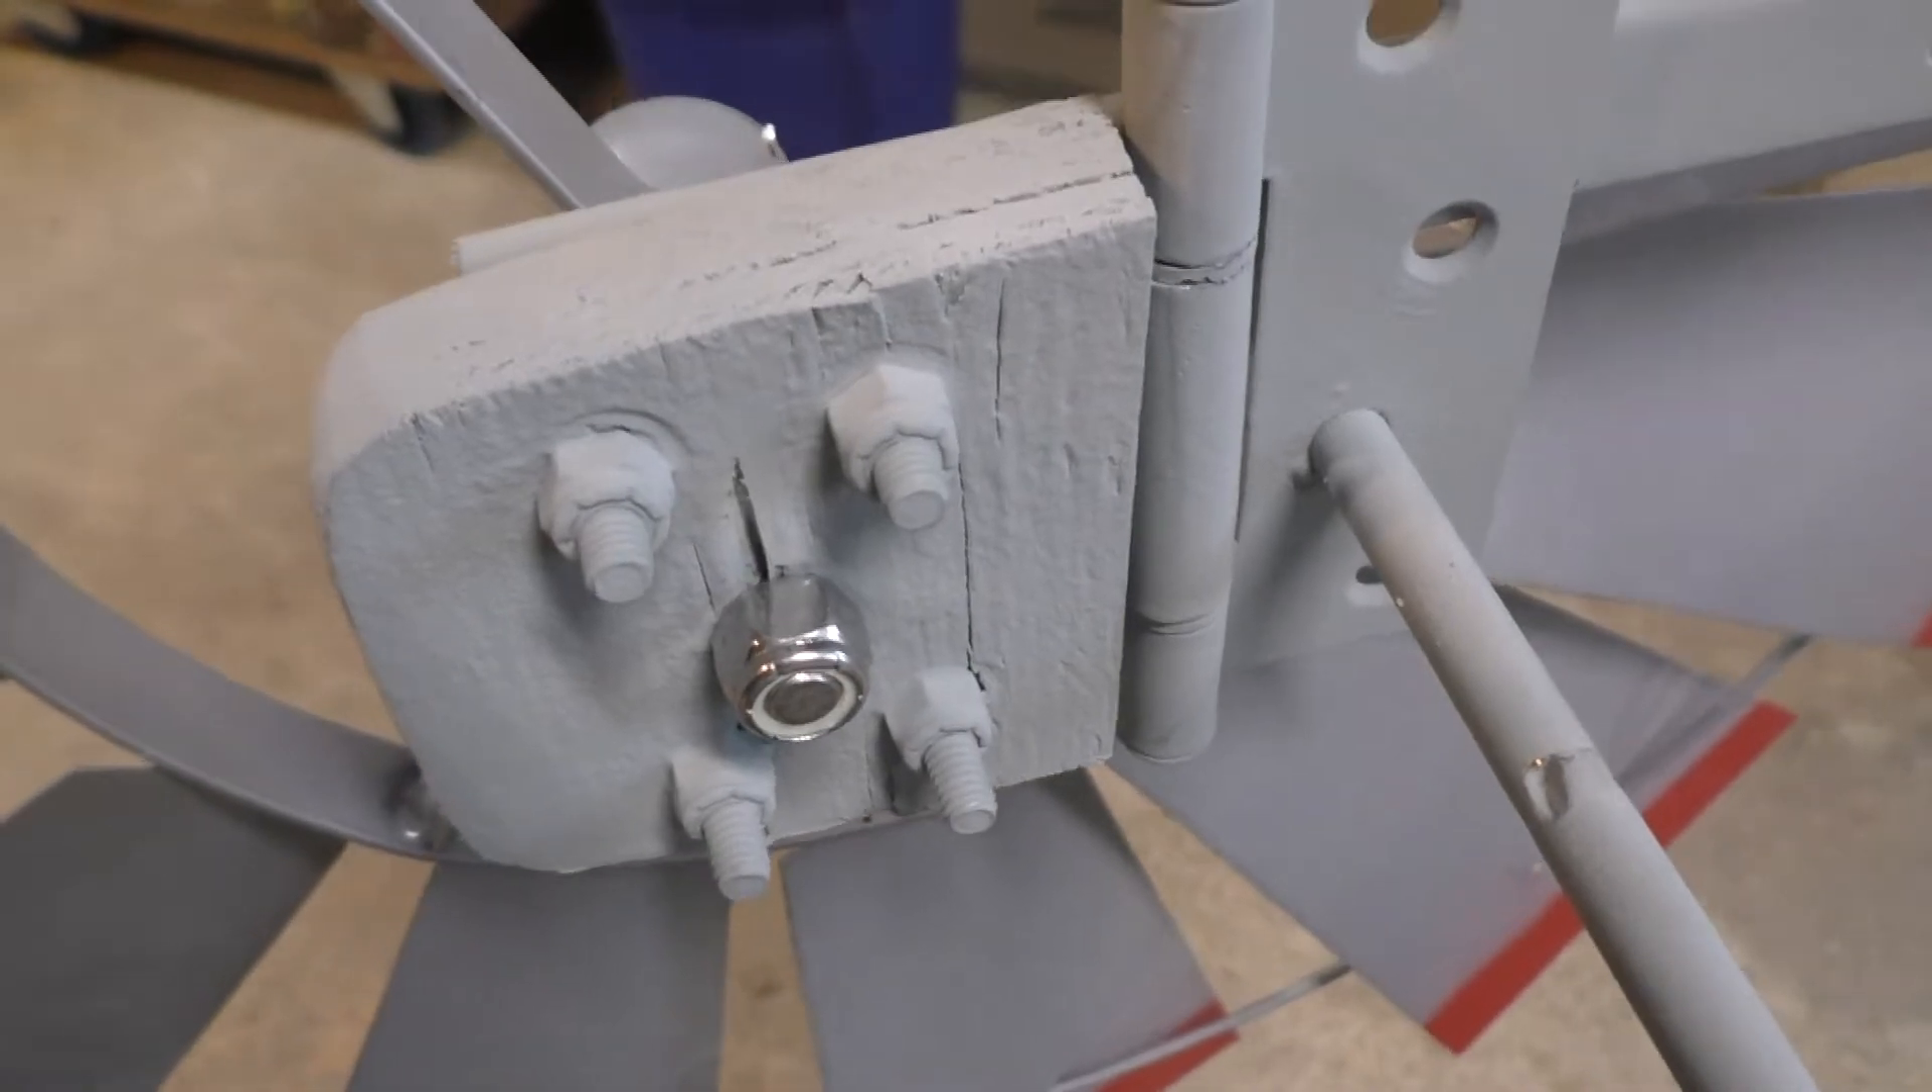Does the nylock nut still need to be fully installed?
No.